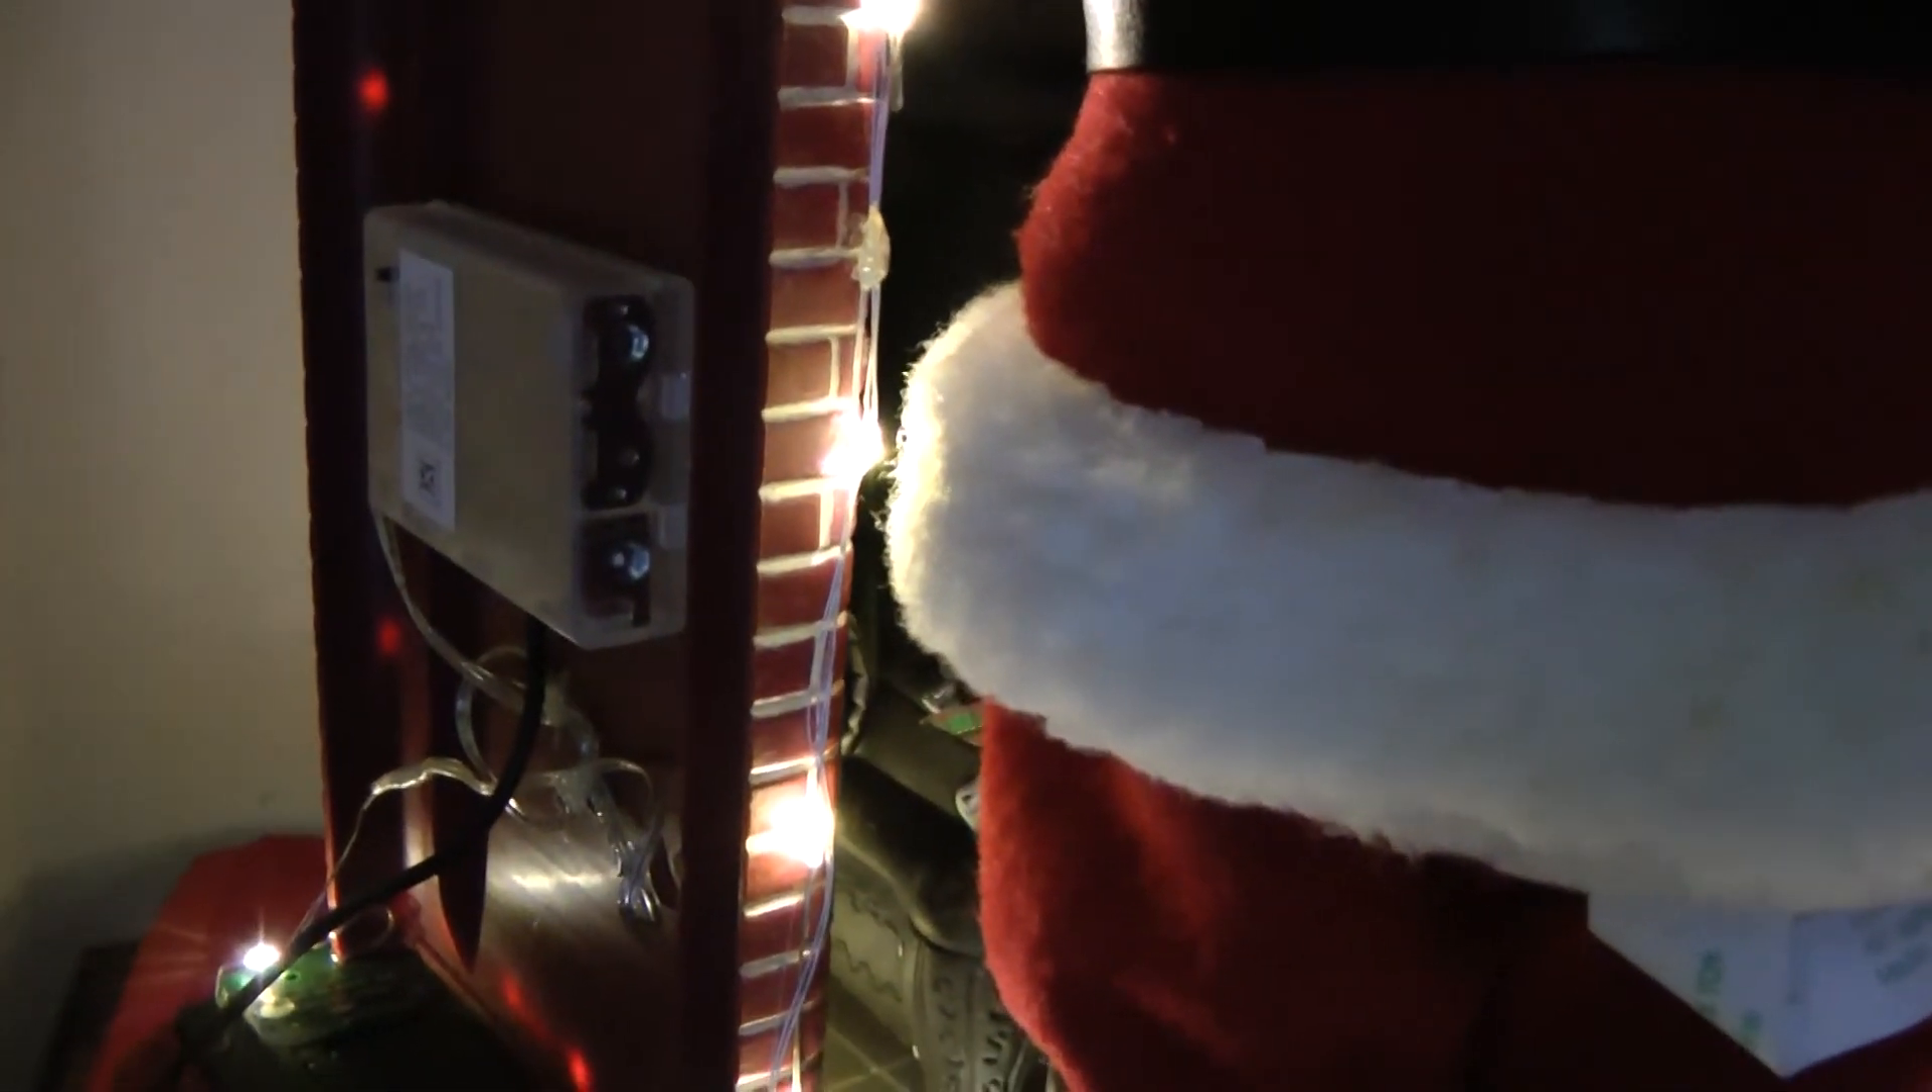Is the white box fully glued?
Yes.